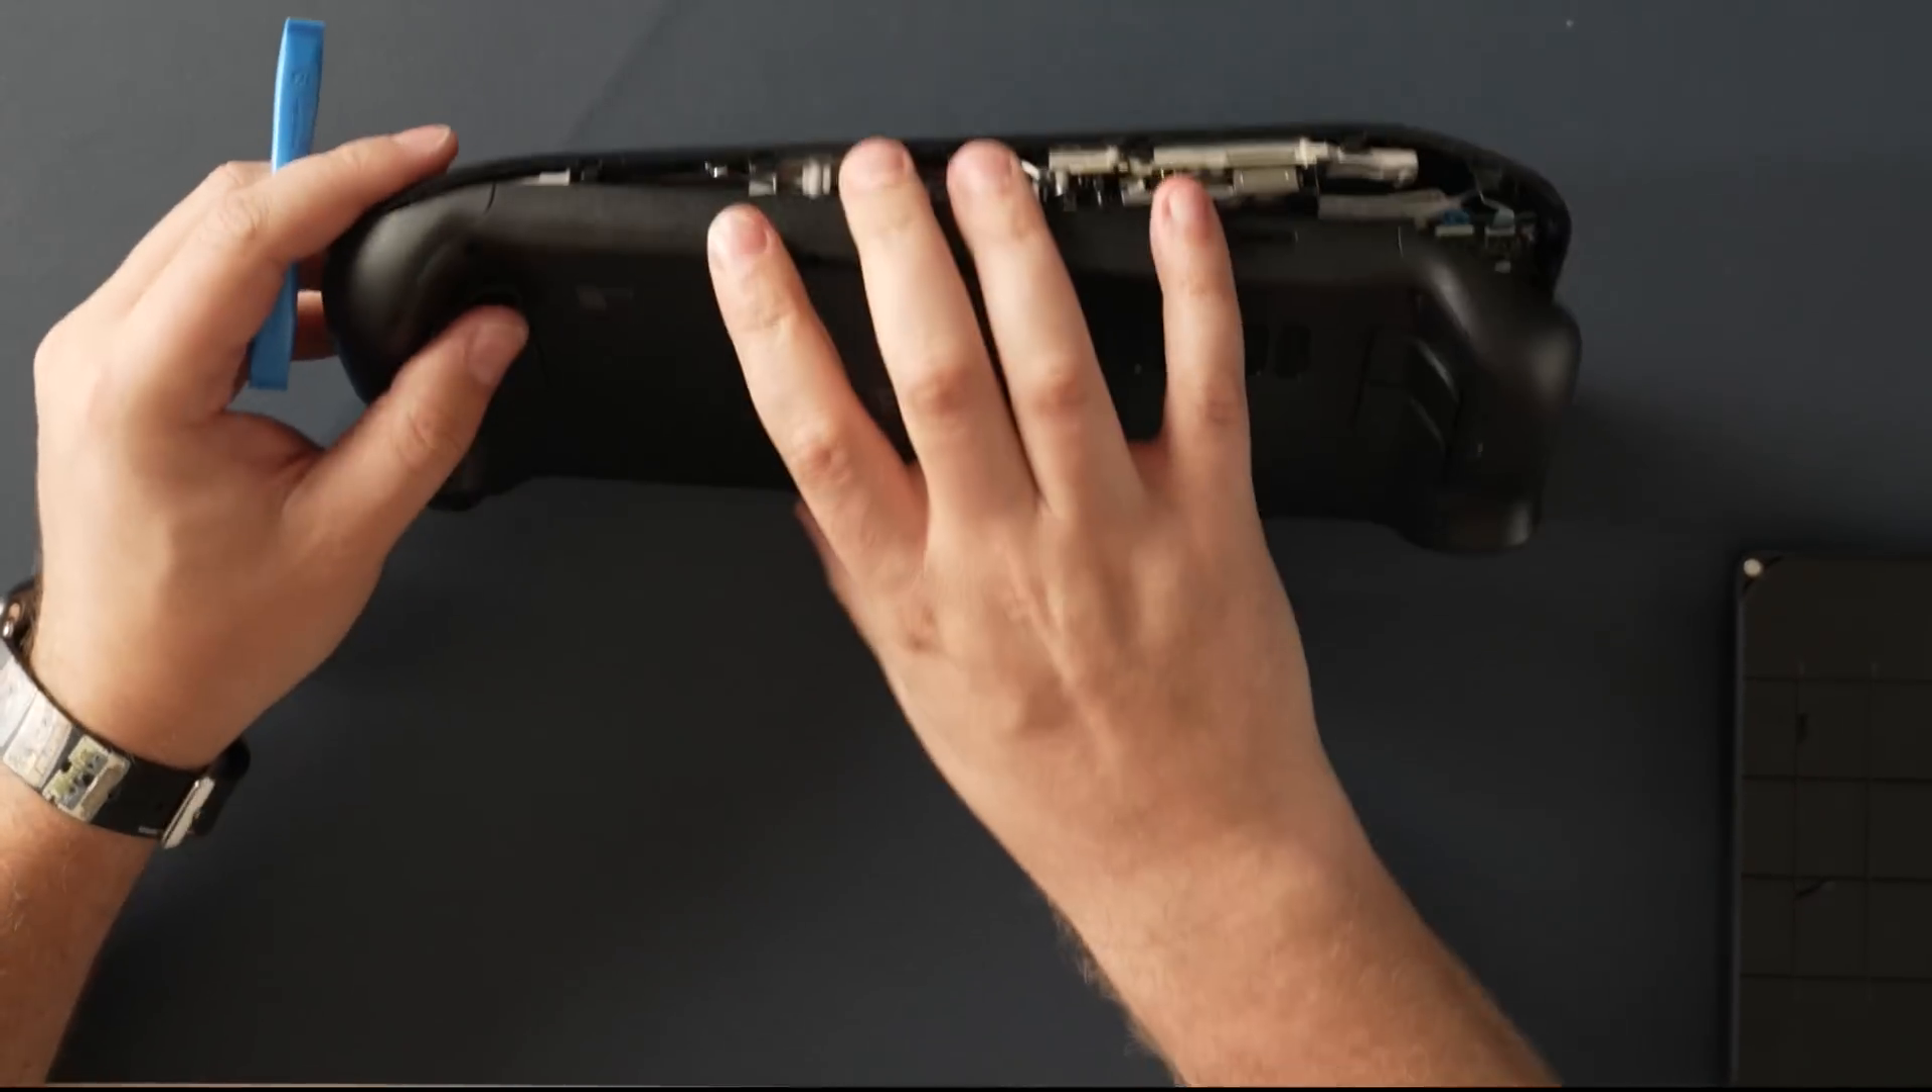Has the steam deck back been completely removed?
No.